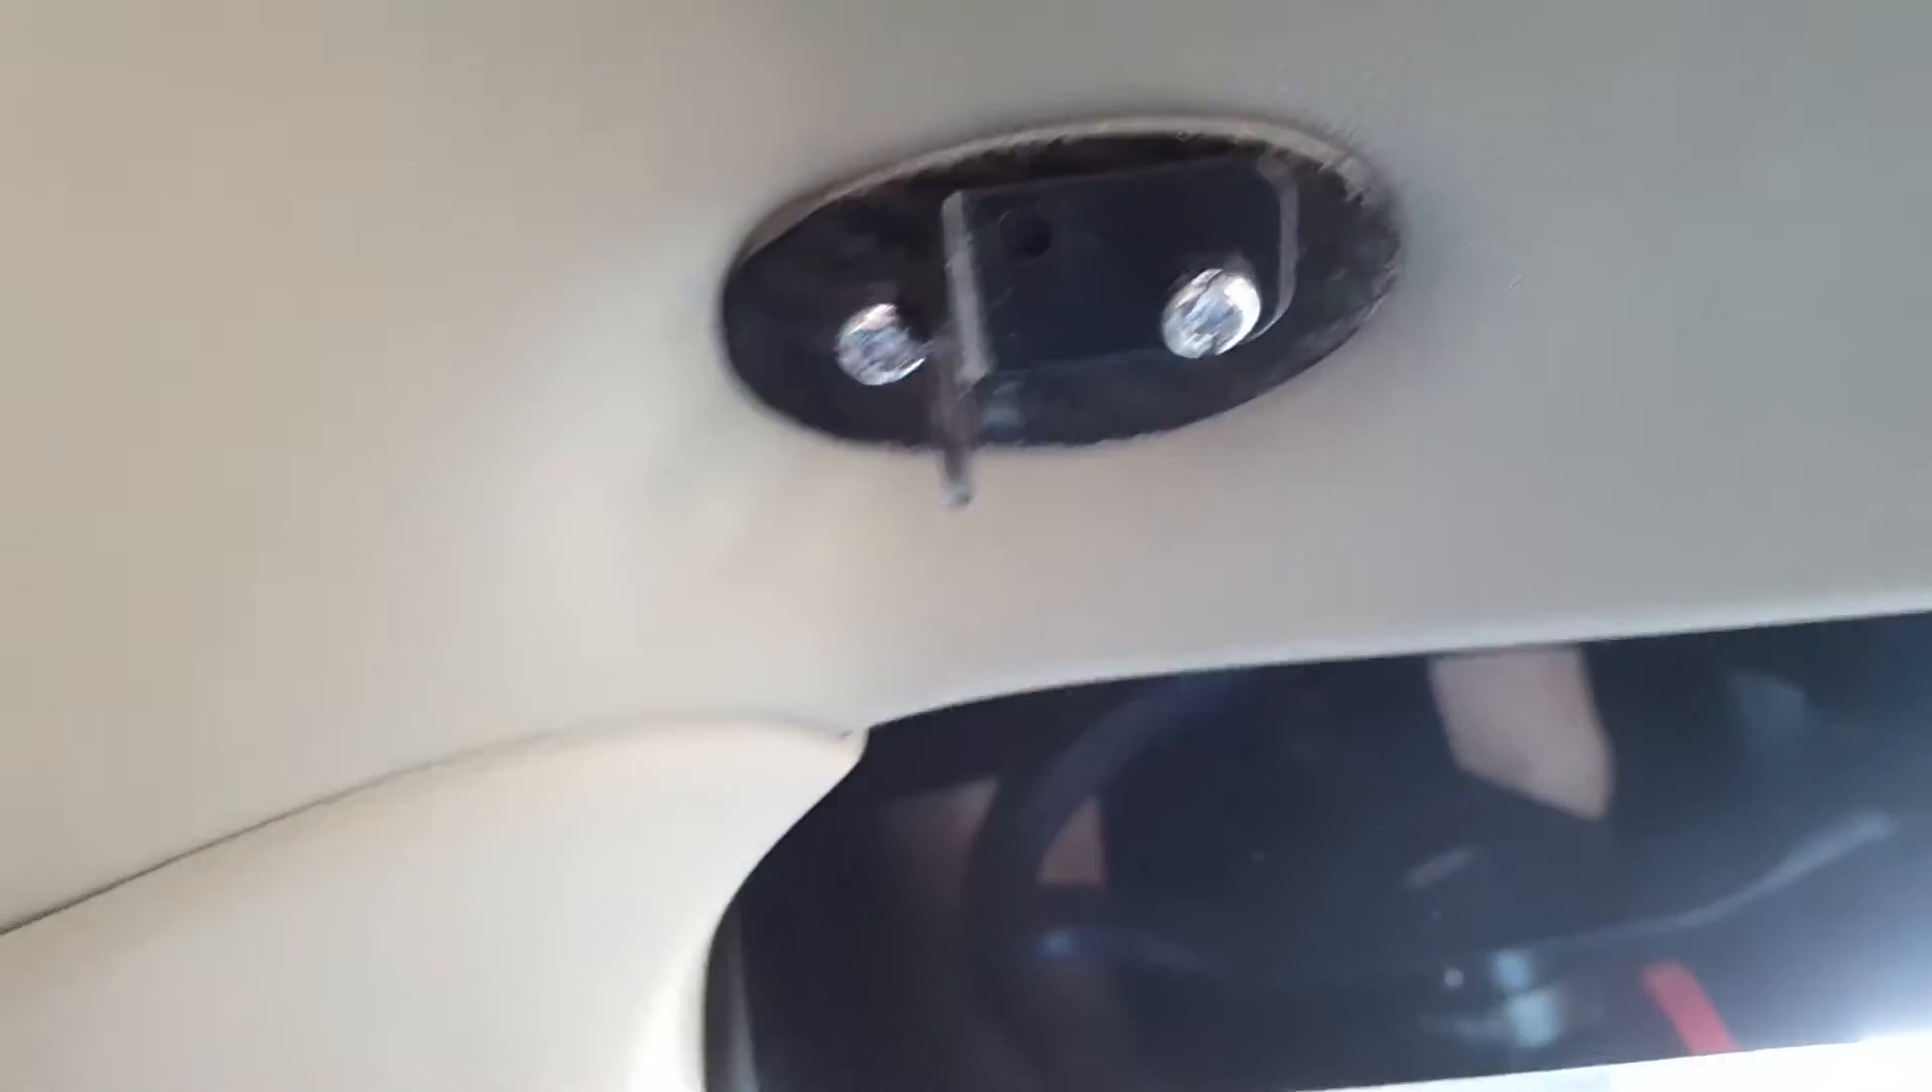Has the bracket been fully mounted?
Yes.